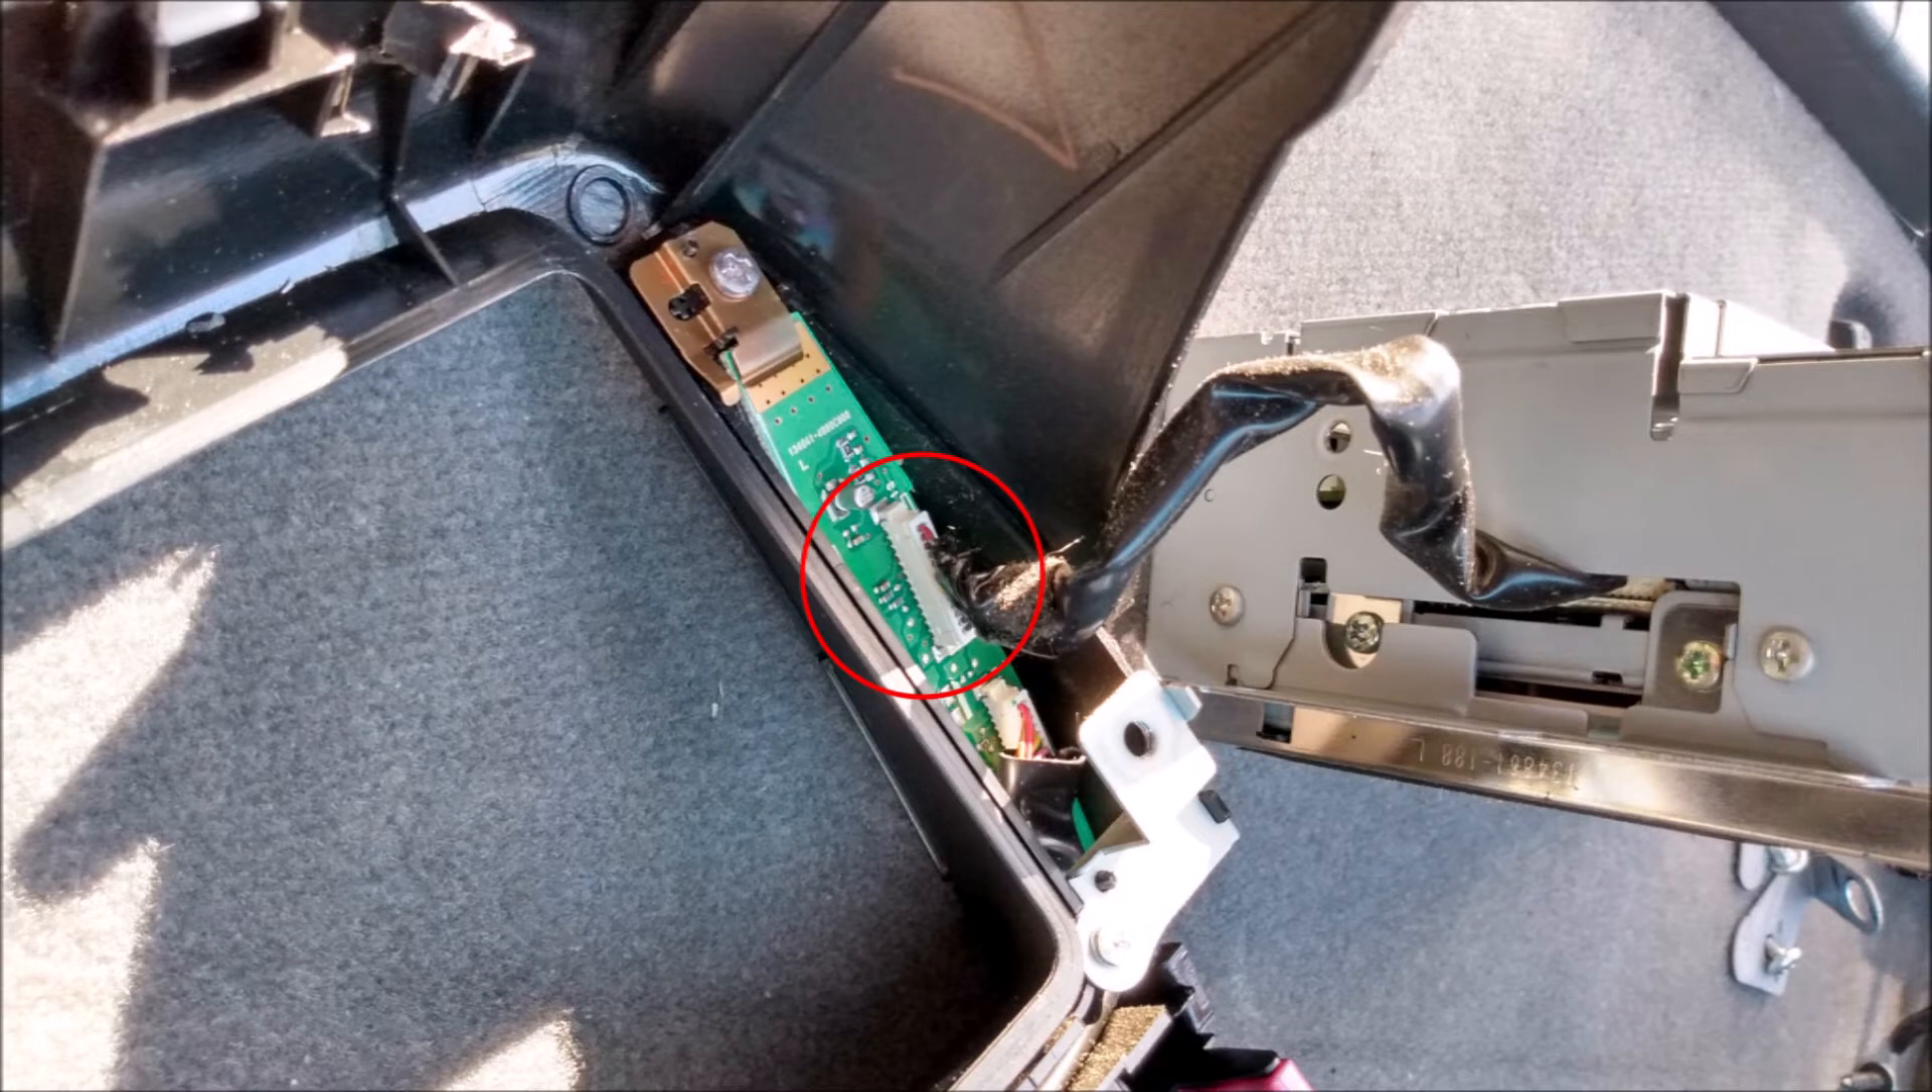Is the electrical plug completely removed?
No.